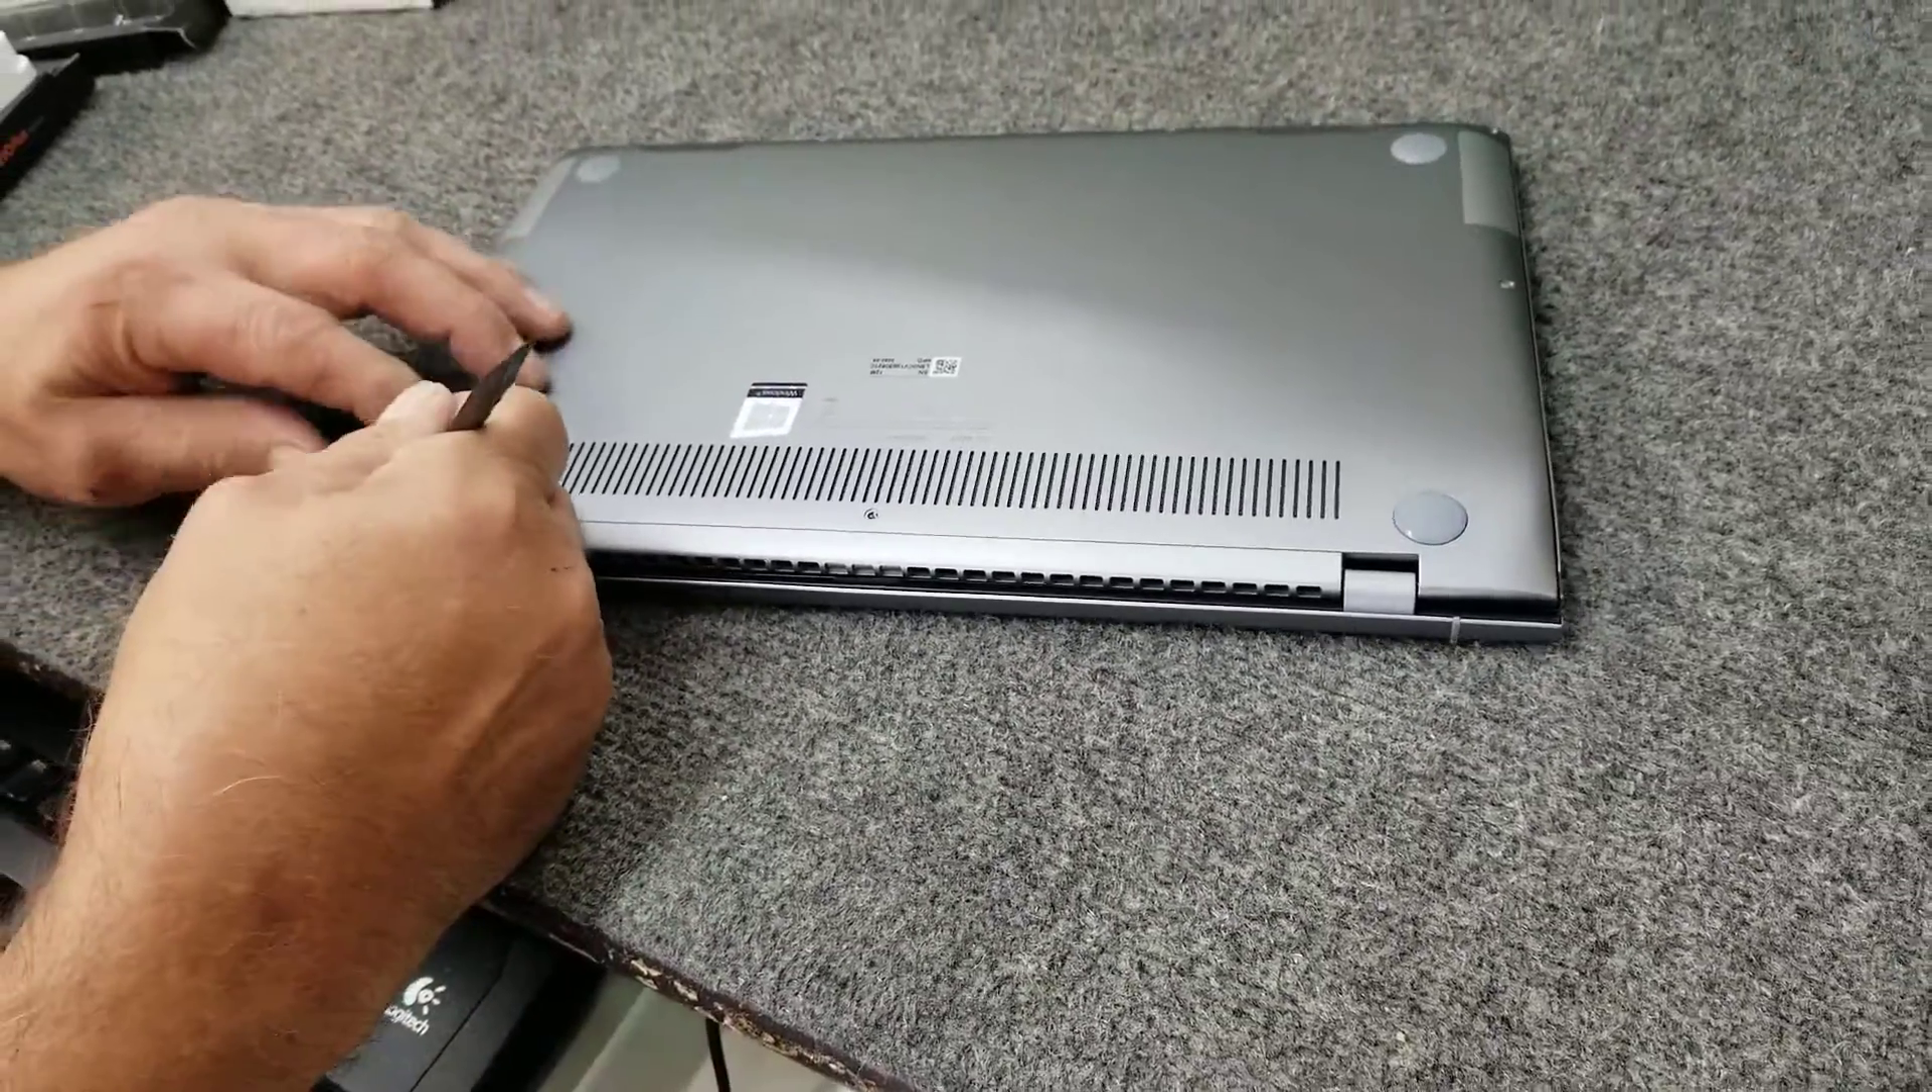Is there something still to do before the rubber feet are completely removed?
Yes.